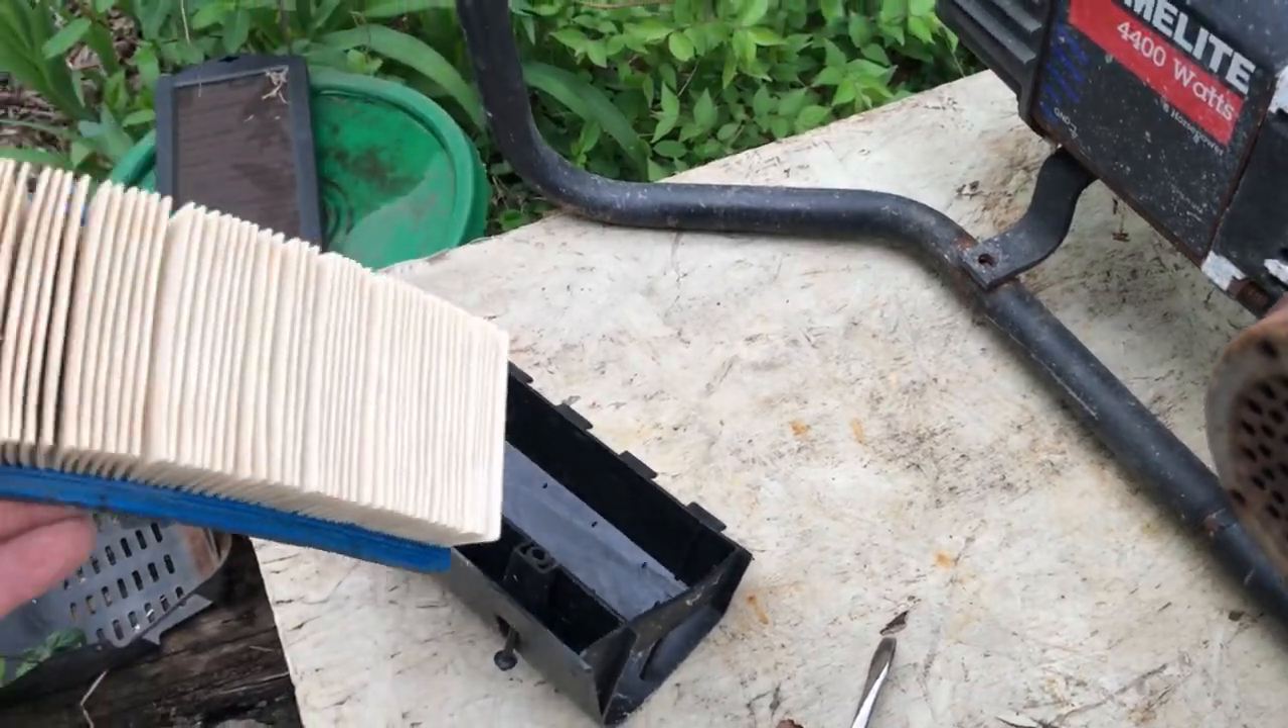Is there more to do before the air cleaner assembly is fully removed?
No.